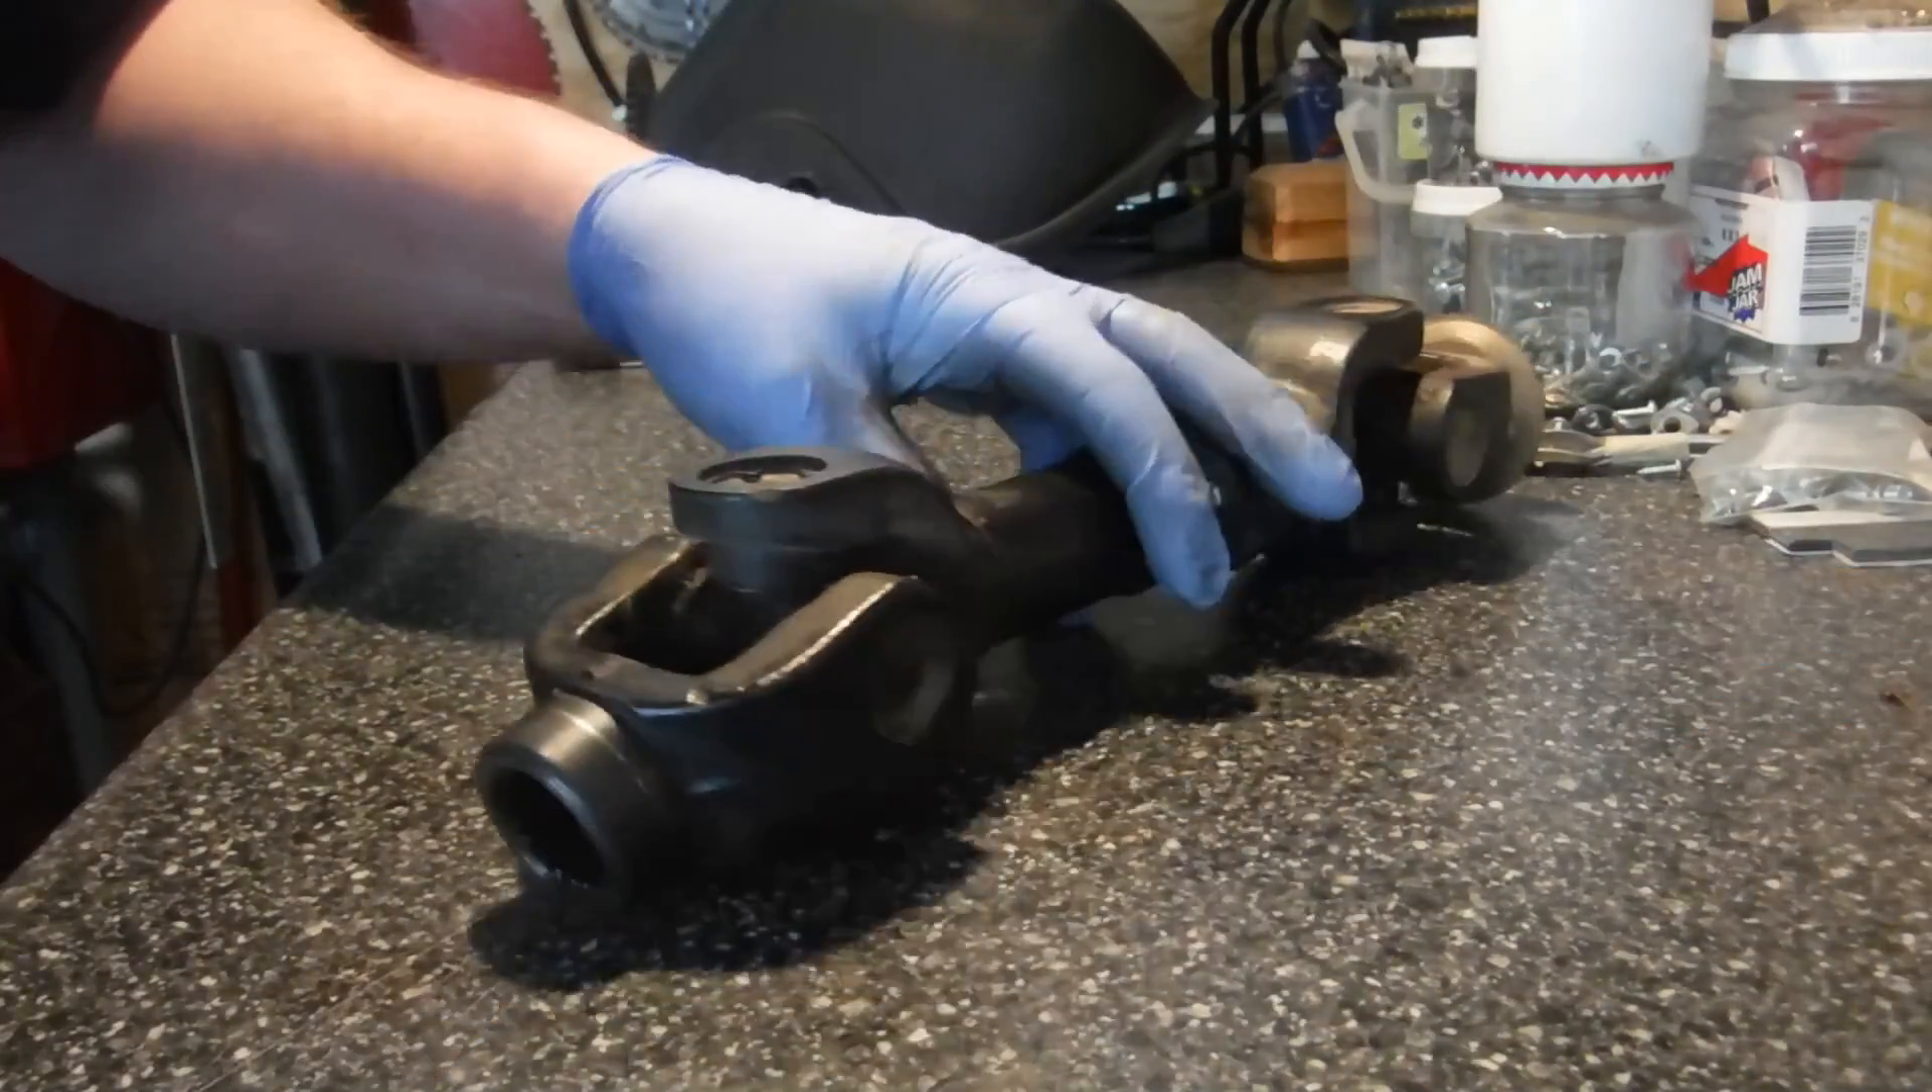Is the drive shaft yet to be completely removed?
No.